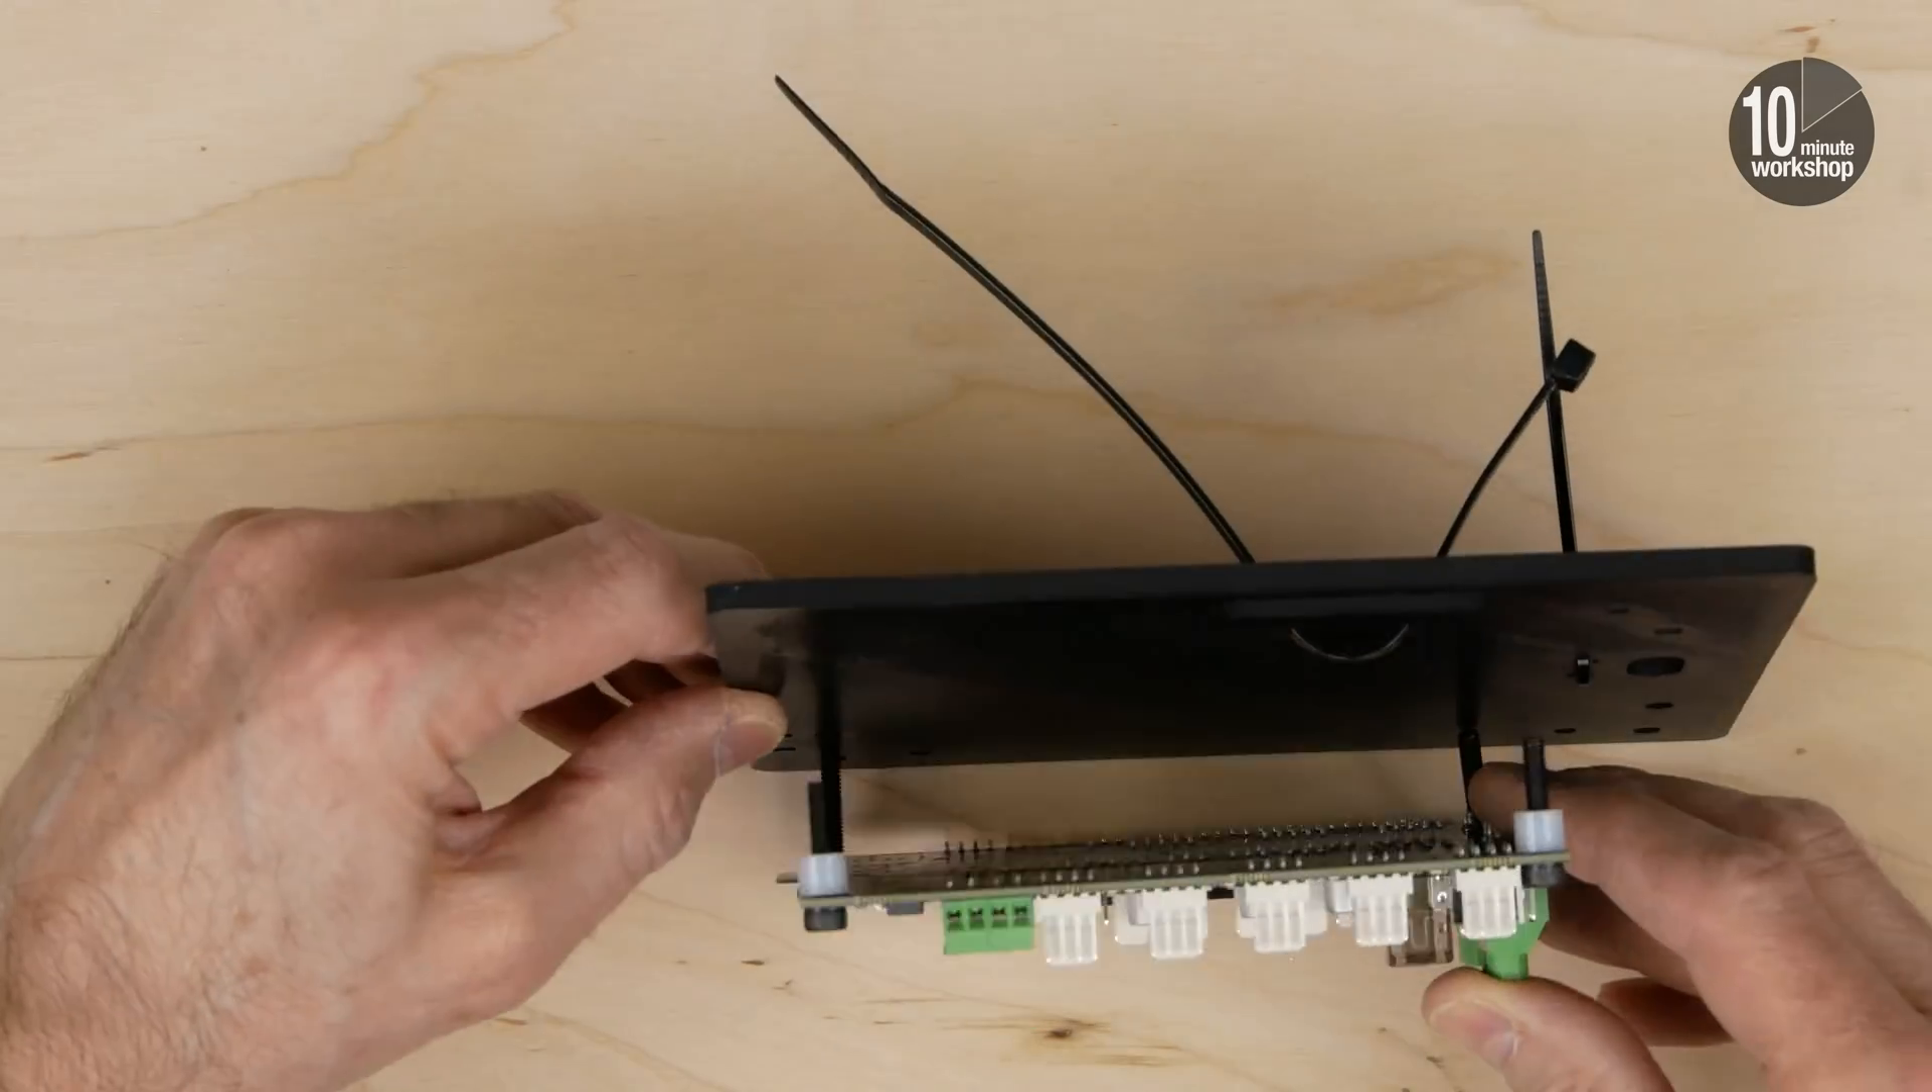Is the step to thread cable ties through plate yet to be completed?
No.